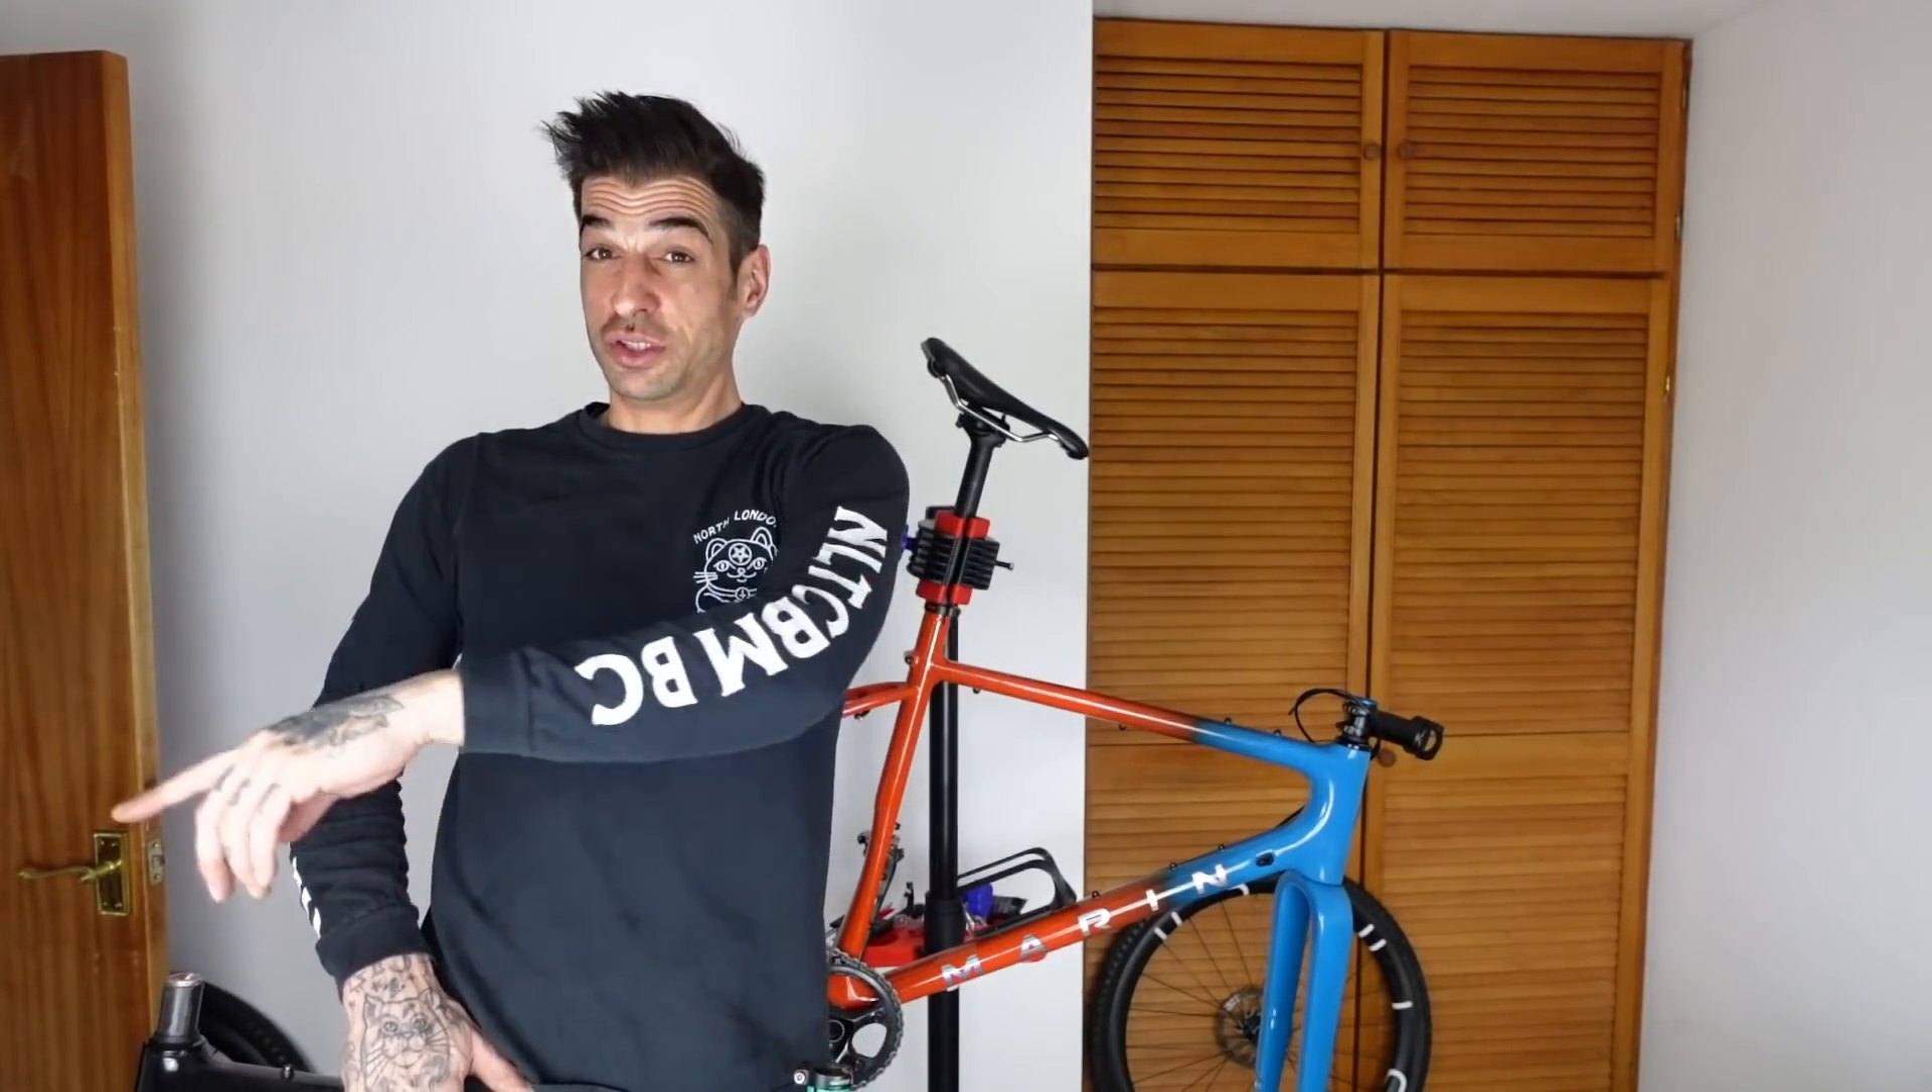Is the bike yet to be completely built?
Yes.